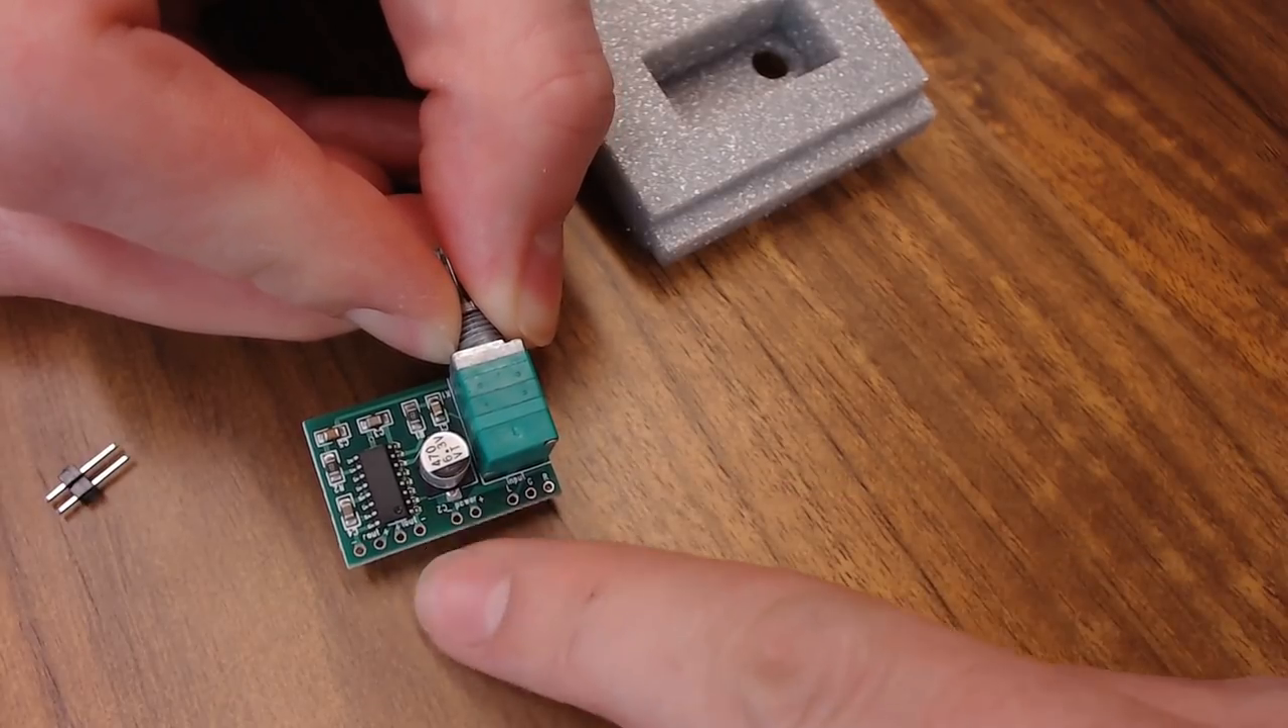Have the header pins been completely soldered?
No.